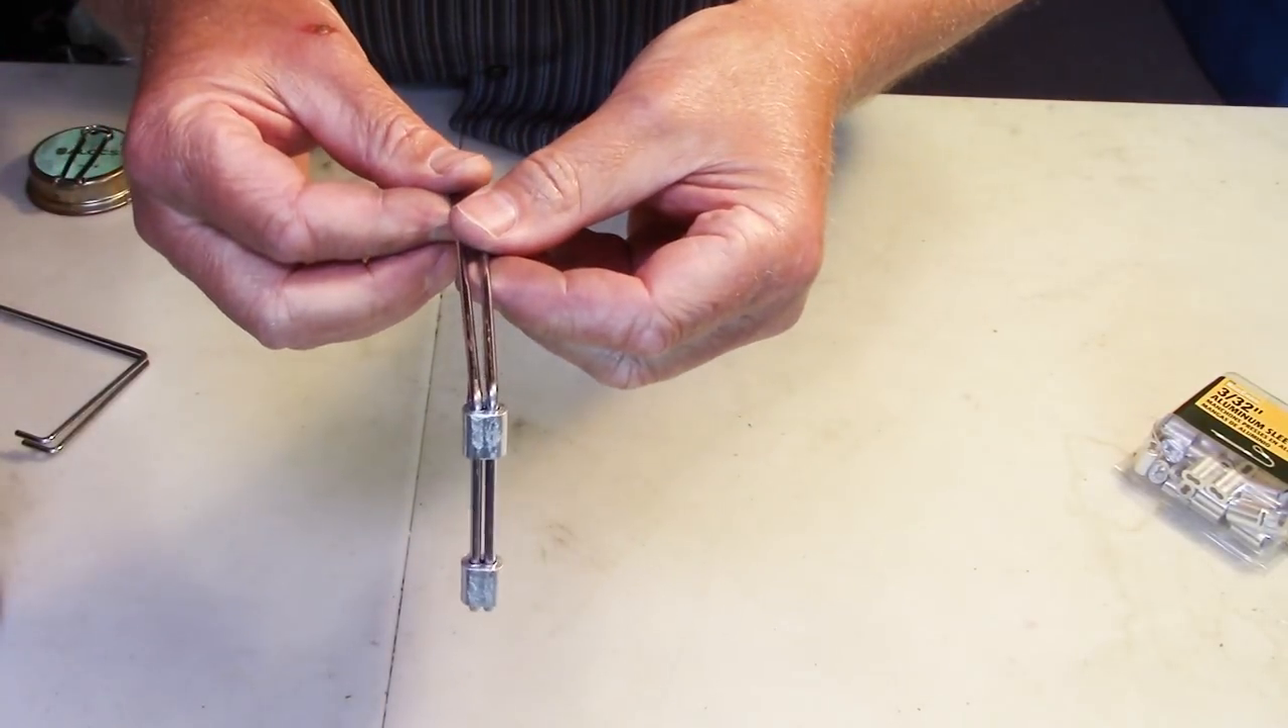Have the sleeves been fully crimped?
Yes.